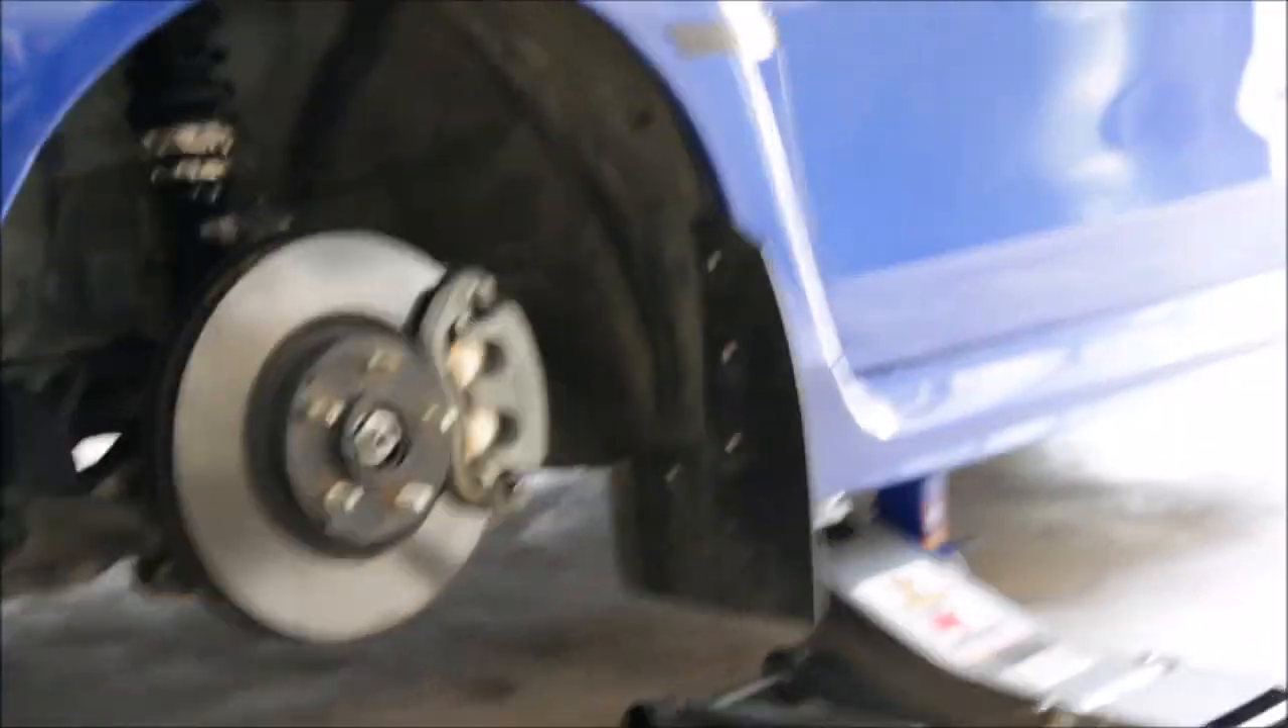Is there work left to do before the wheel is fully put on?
Yes.